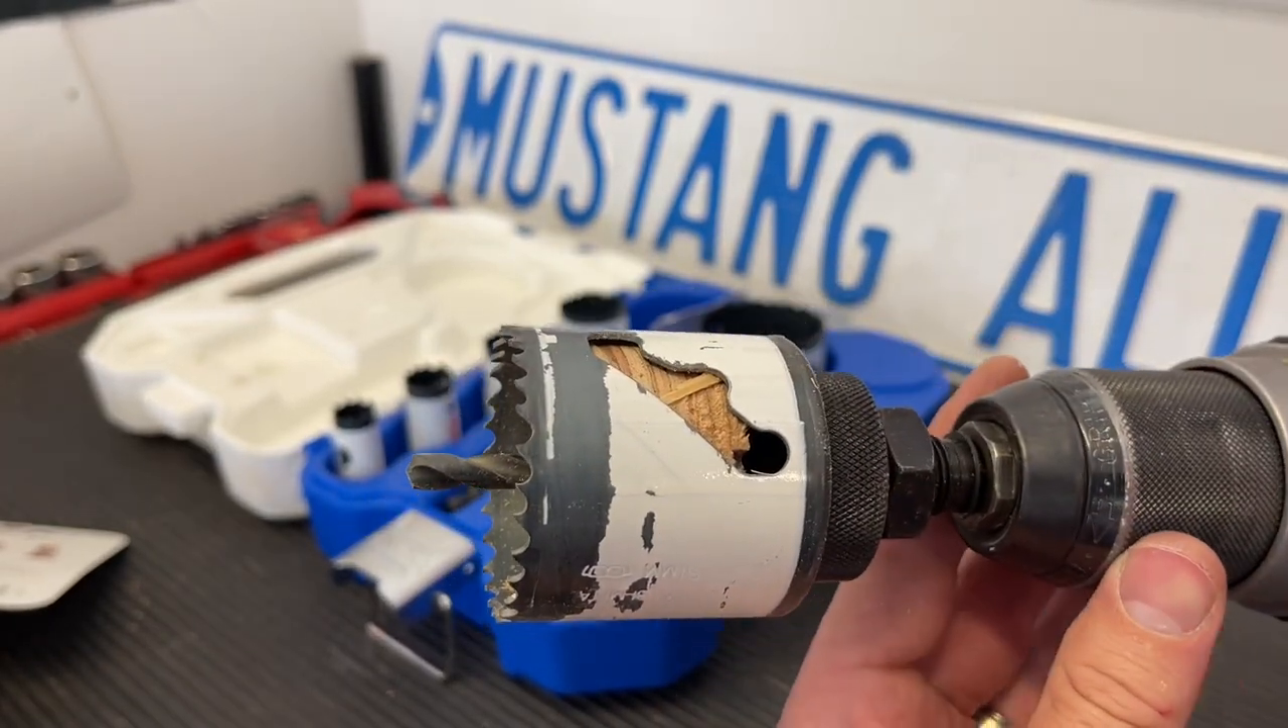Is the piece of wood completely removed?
No.